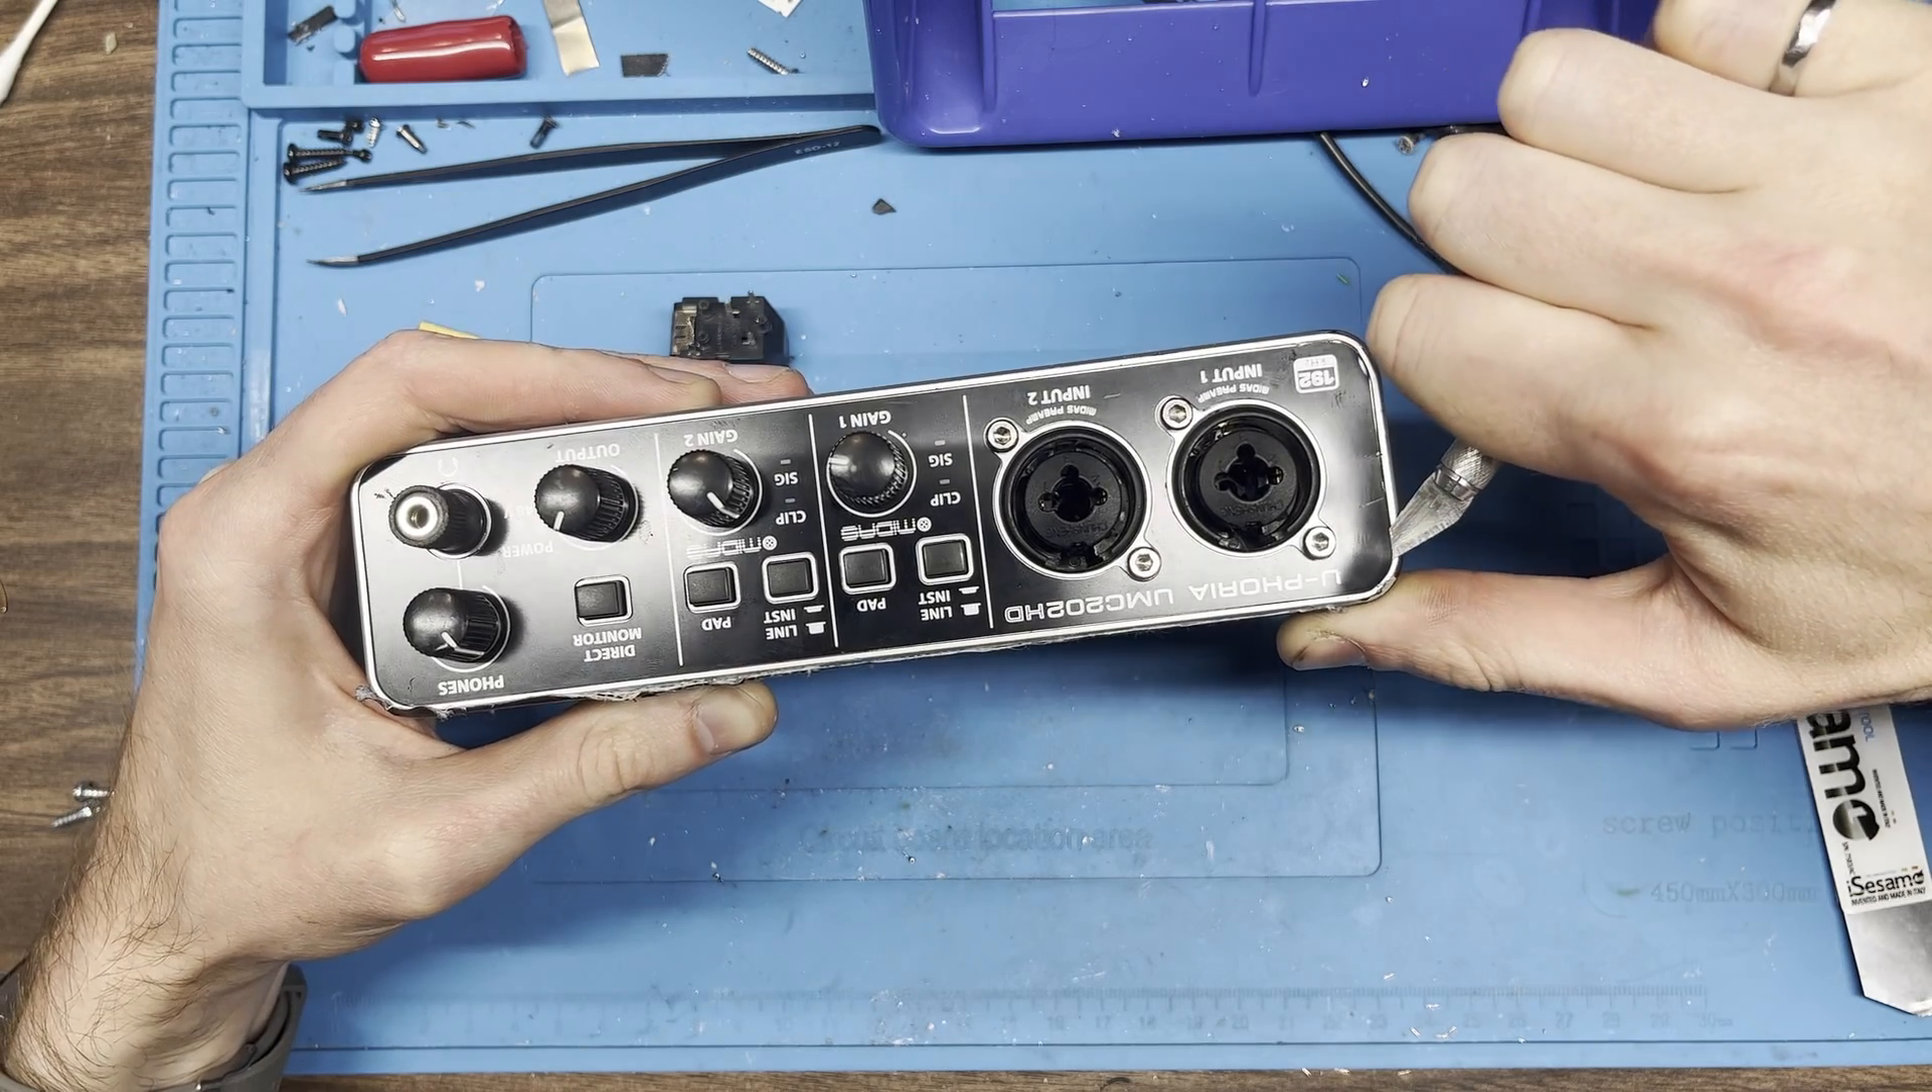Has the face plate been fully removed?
No.